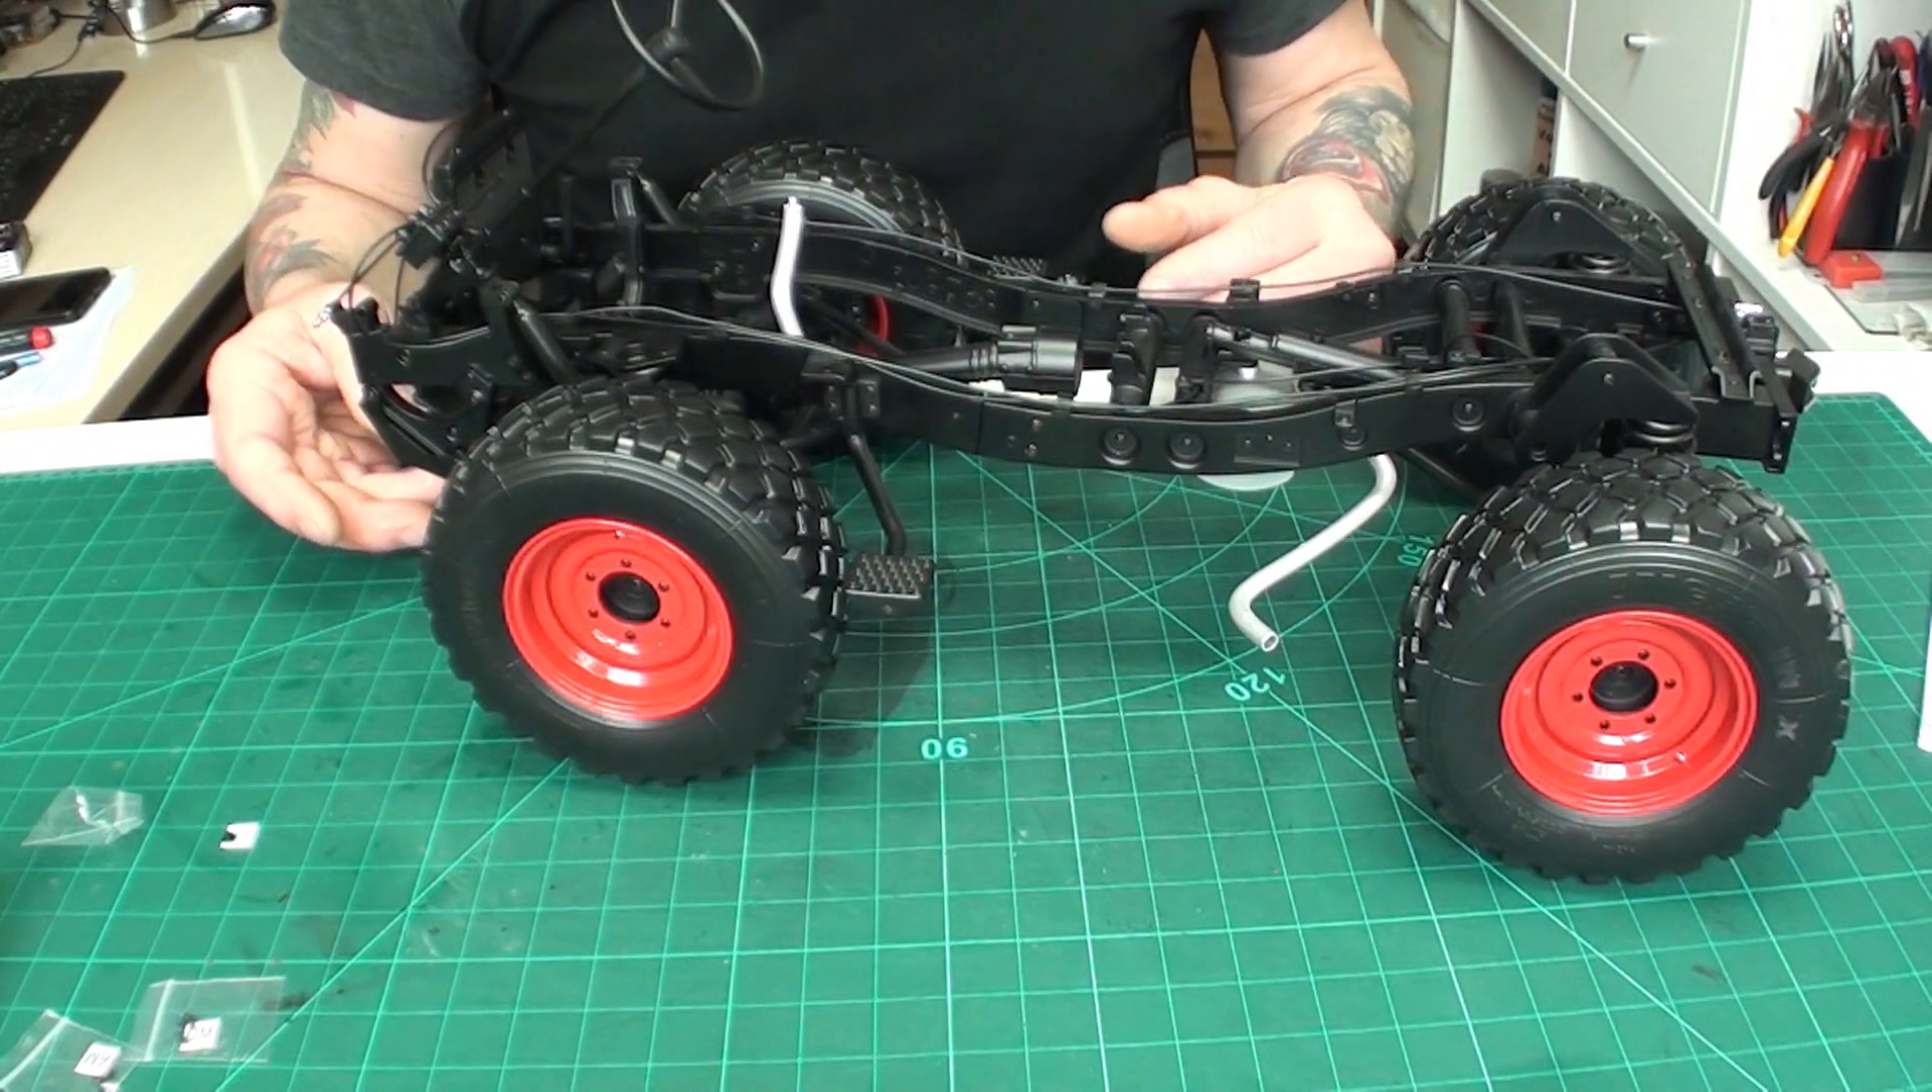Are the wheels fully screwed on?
Yes.